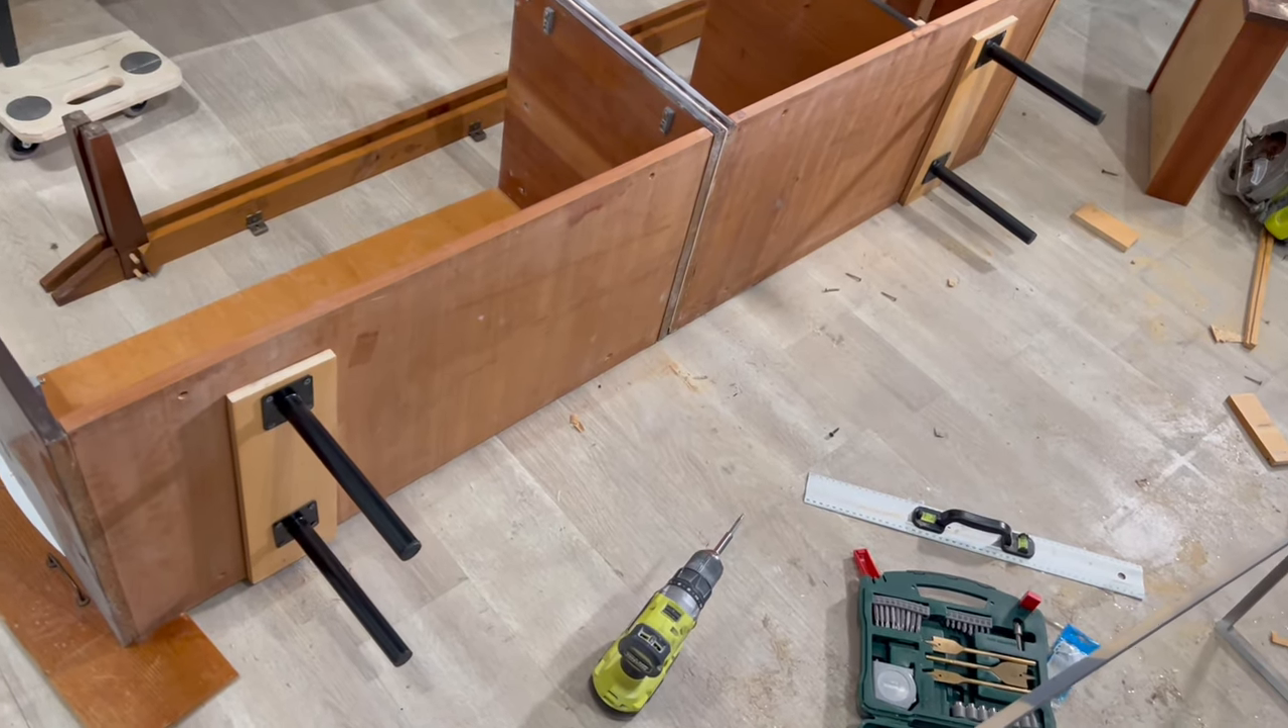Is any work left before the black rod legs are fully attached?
No.